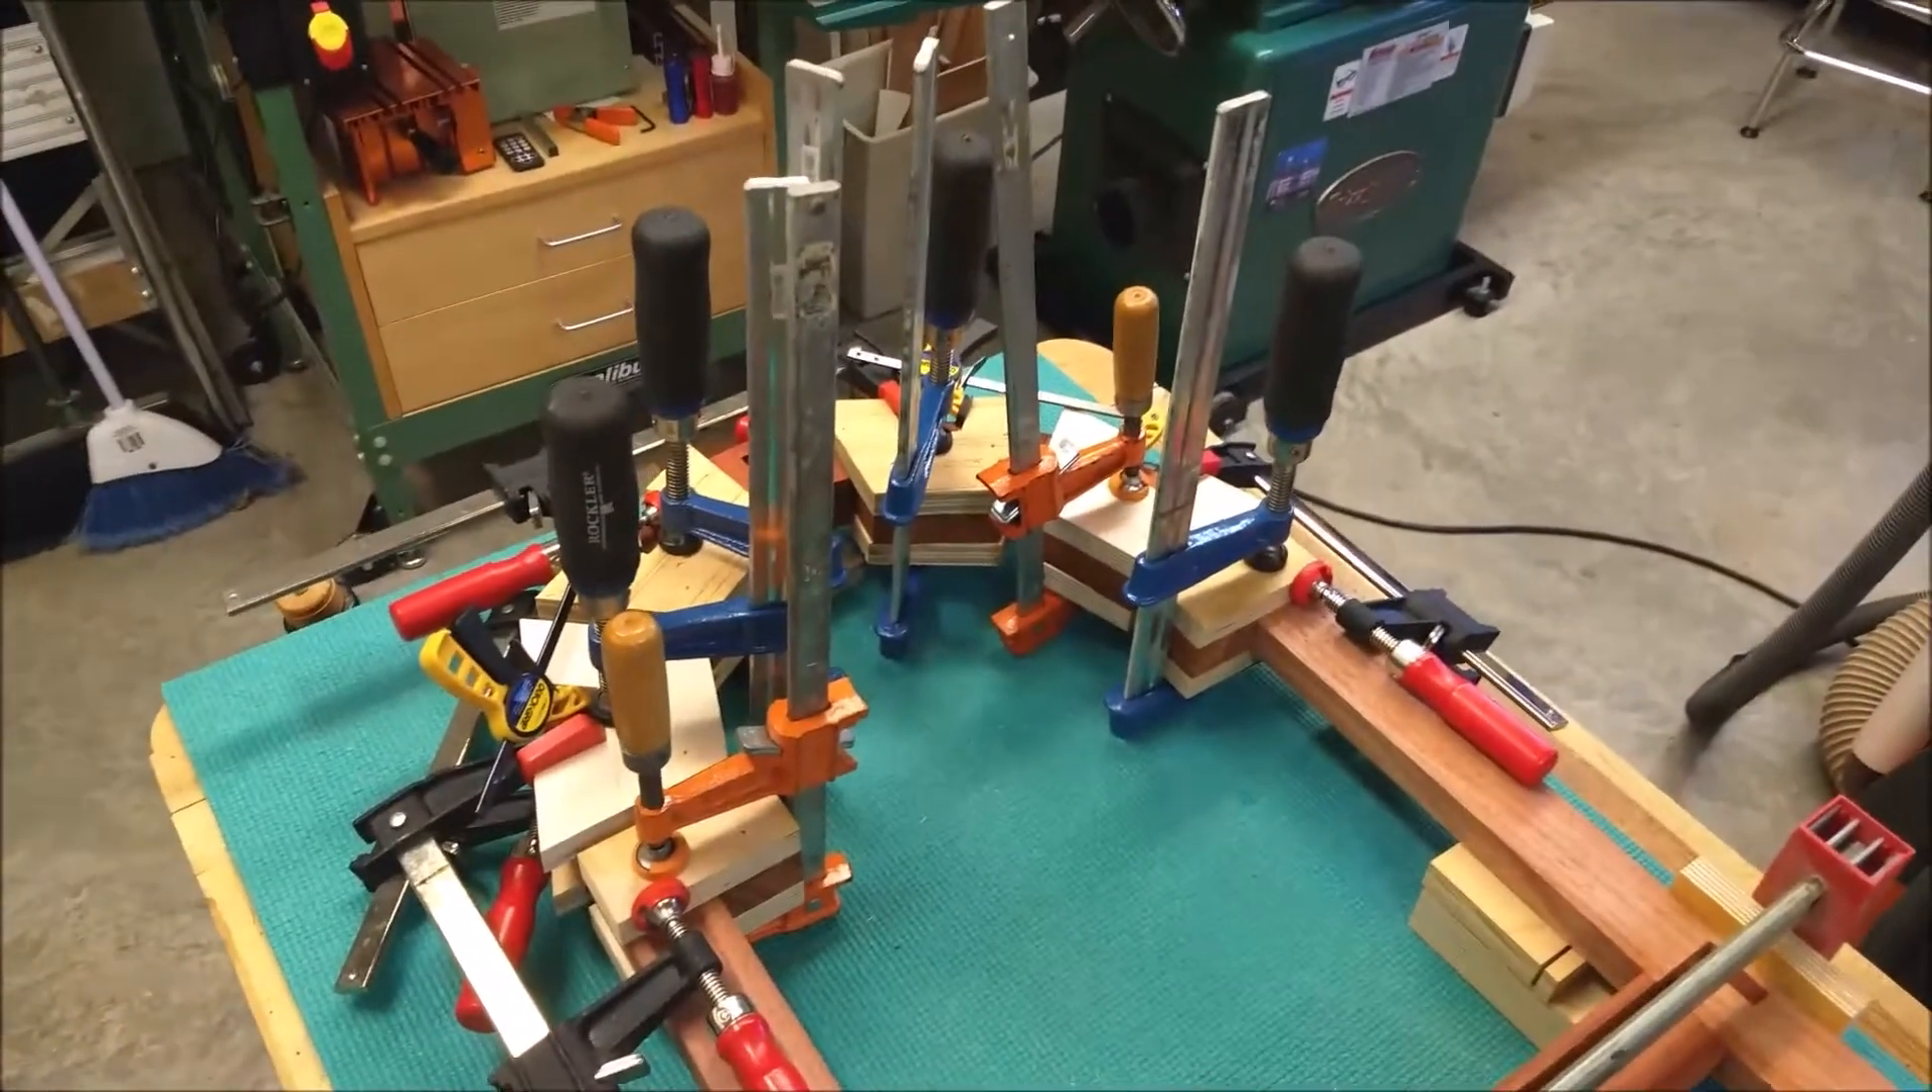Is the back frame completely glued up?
Yes.